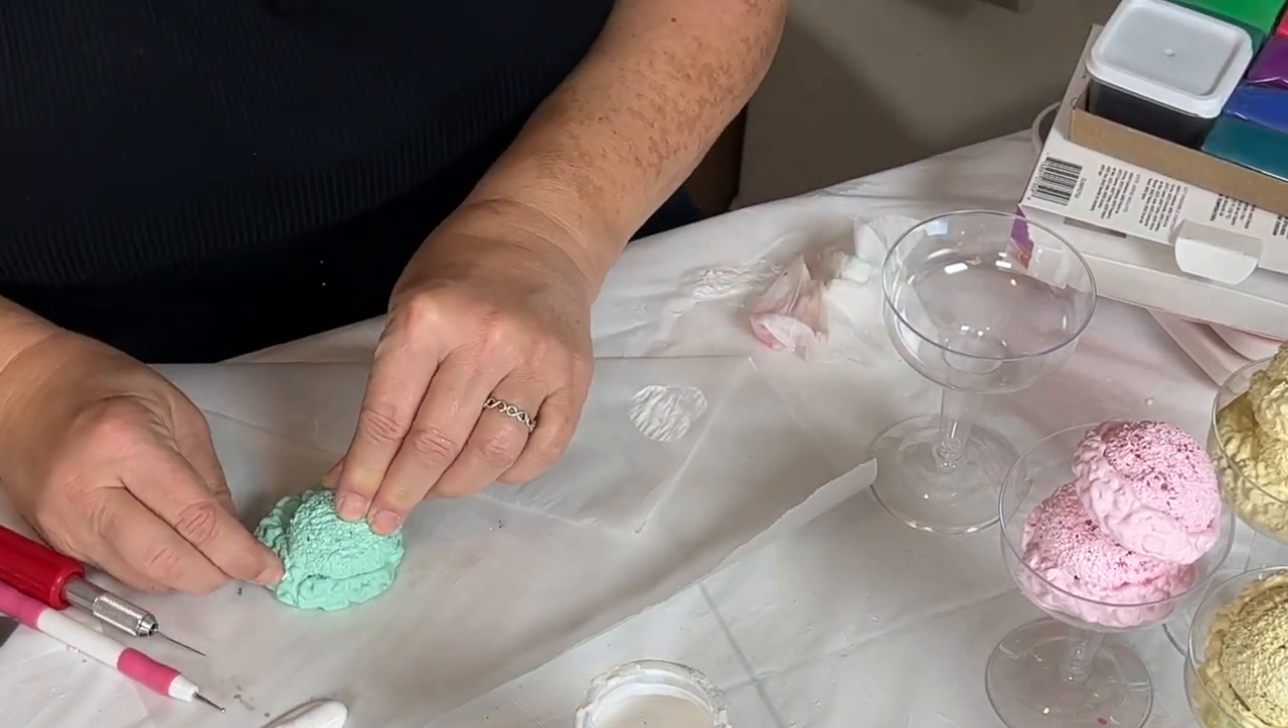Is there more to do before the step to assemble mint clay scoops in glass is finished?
Yes.